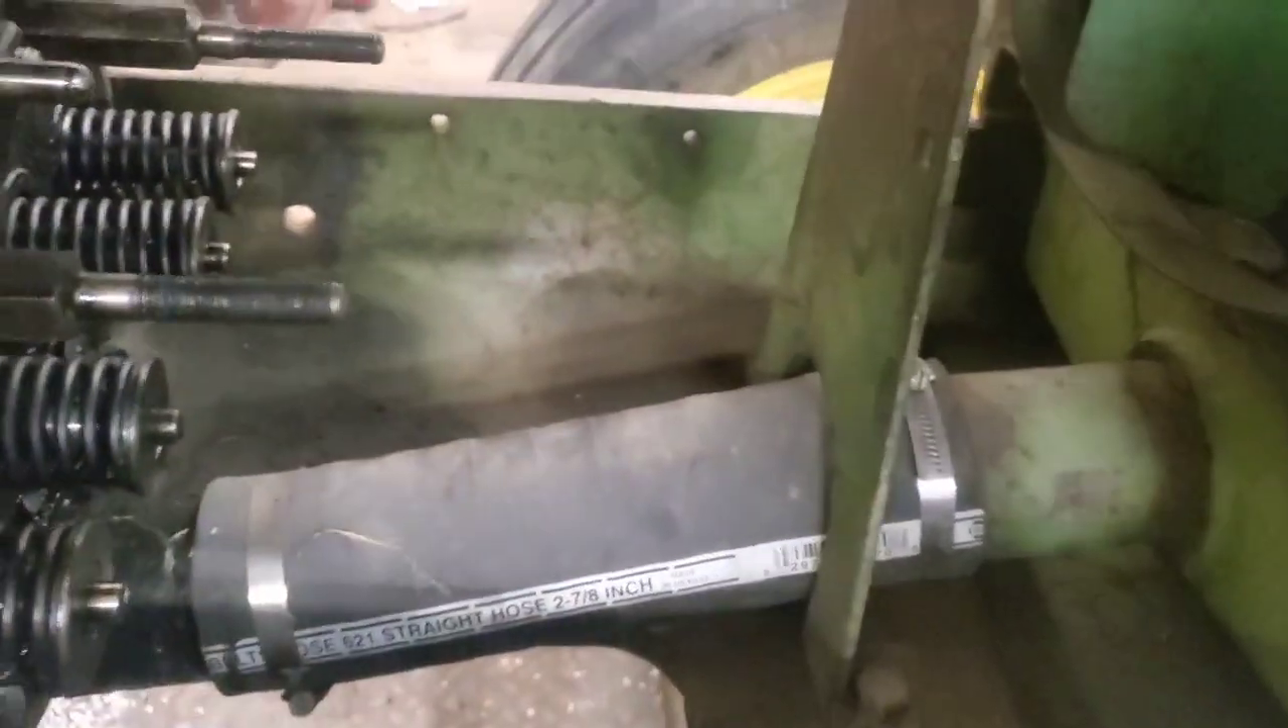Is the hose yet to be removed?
Yes.